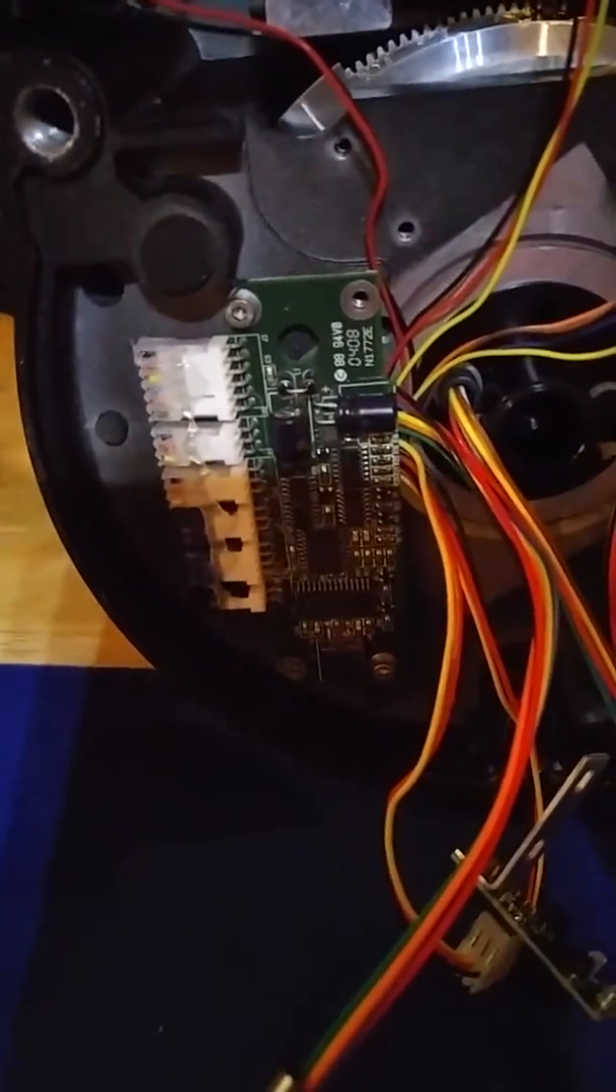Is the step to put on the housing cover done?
No.